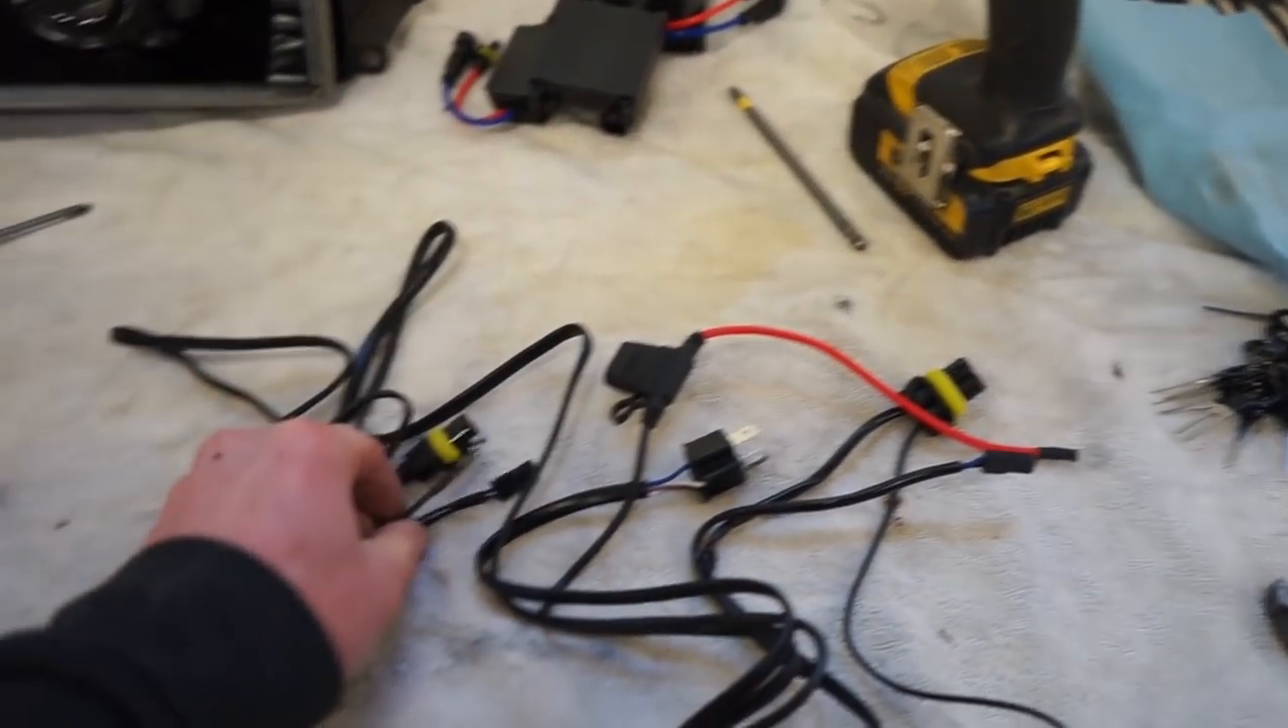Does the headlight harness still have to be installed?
Yes.